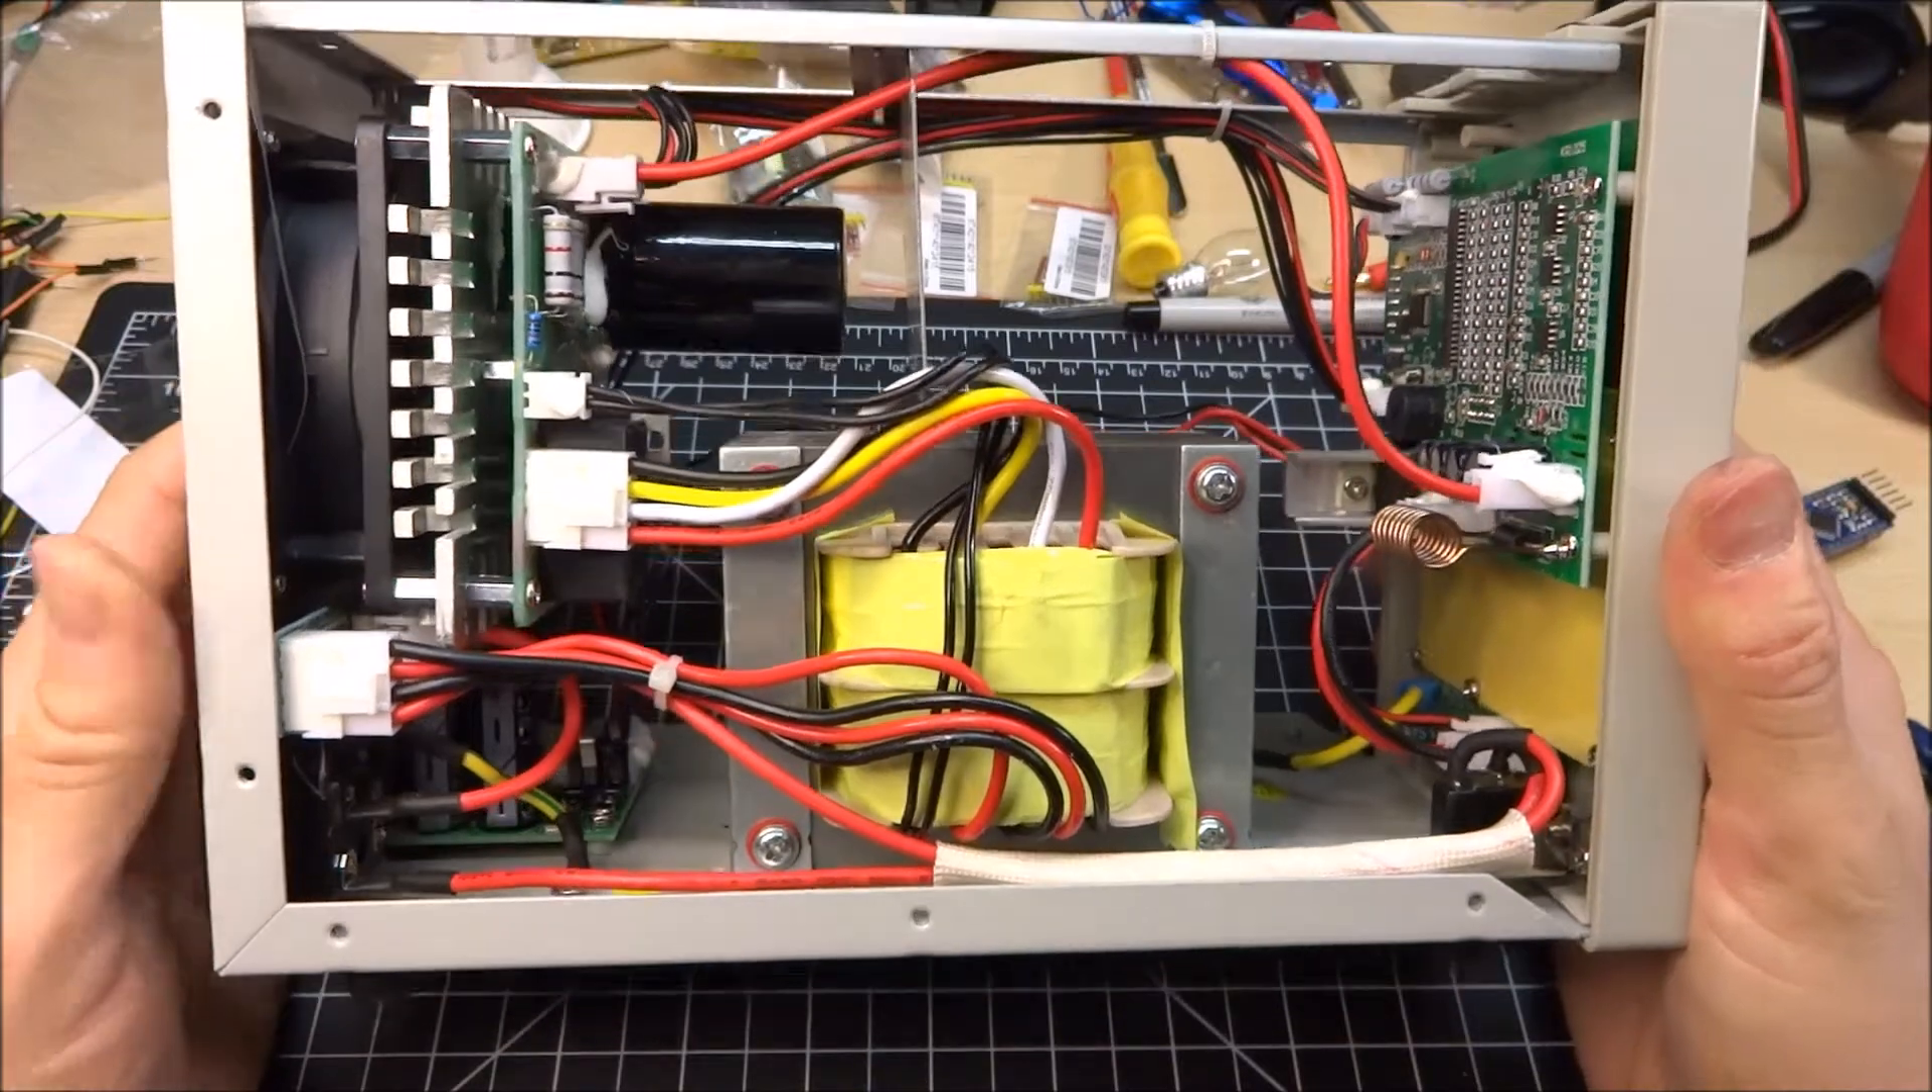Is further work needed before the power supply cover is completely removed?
No.